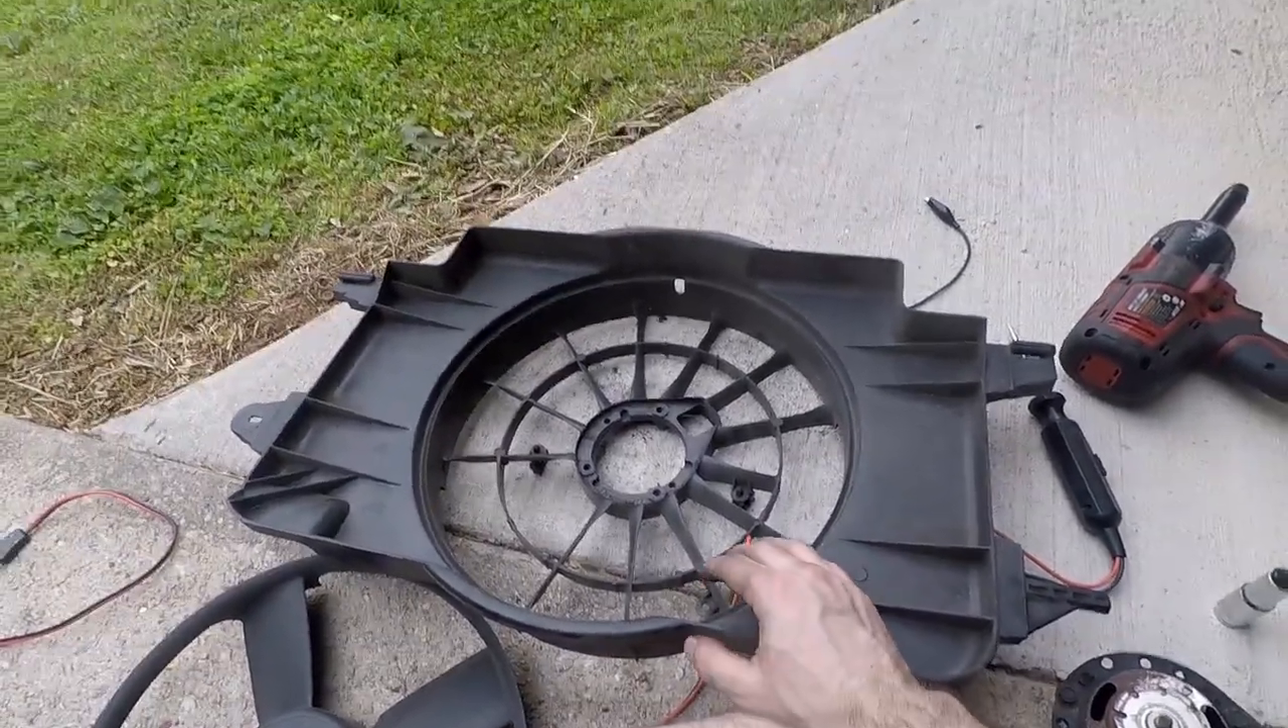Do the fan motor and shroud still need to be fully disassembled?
No.